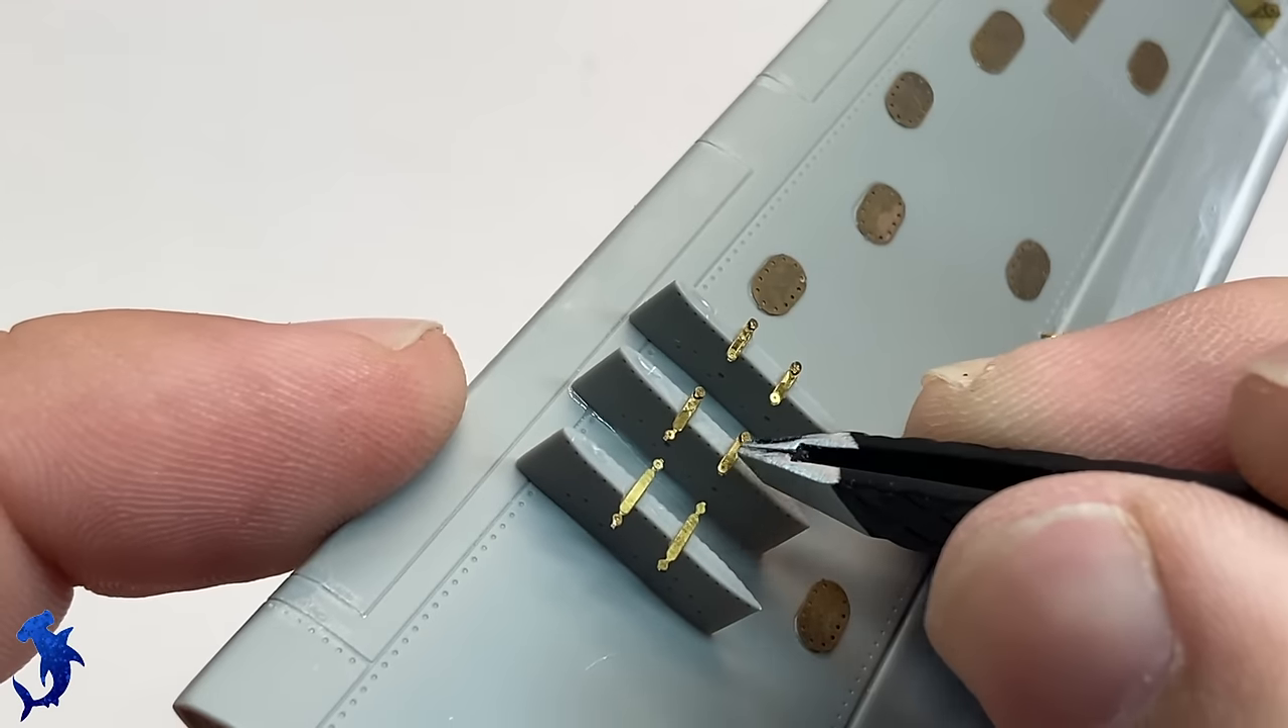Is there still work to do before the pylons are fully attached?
No.